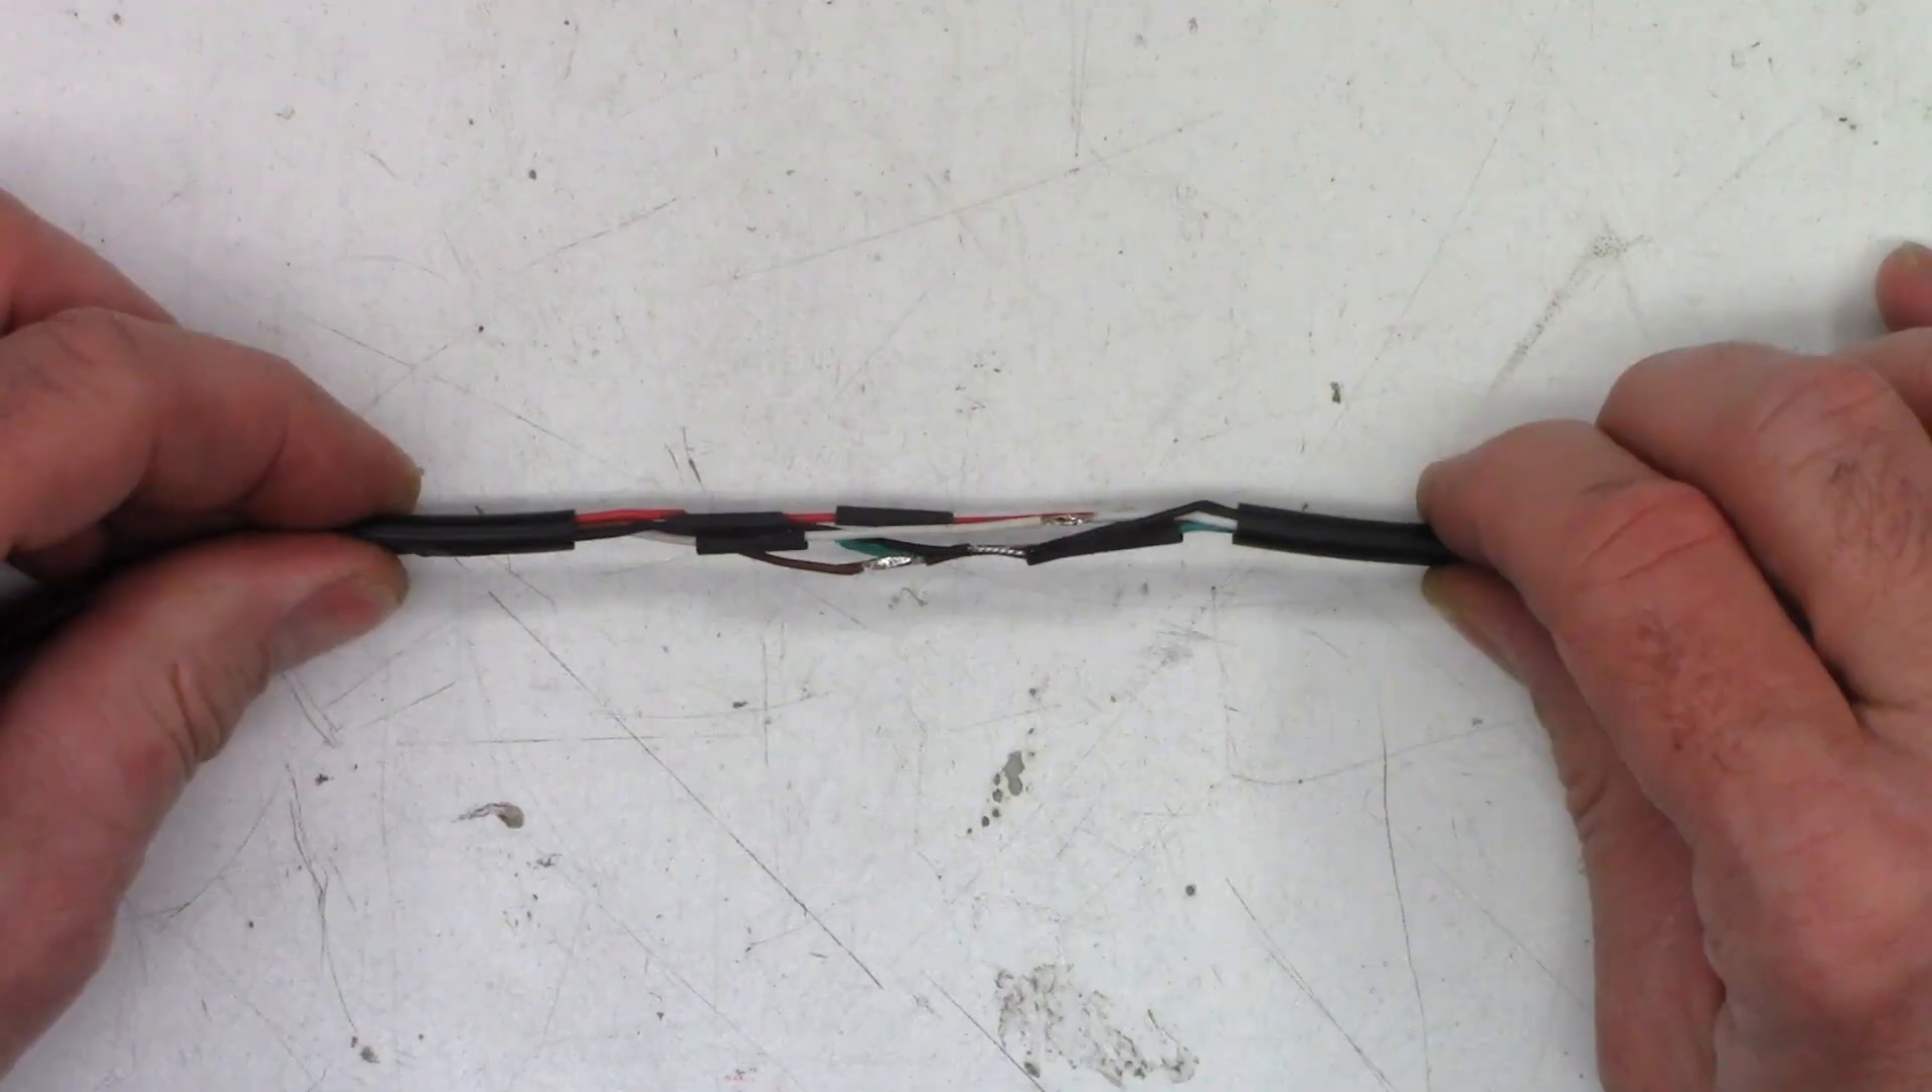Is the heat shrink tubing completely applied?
No.